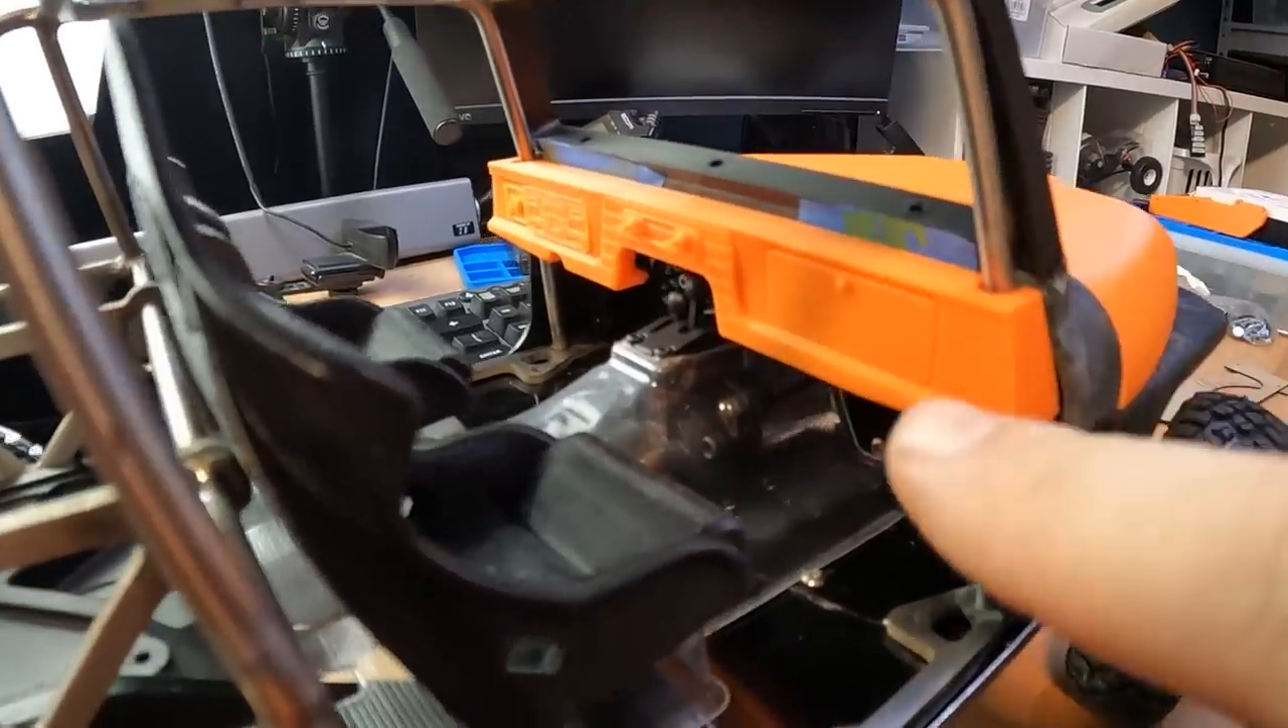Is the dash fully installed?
Yes.